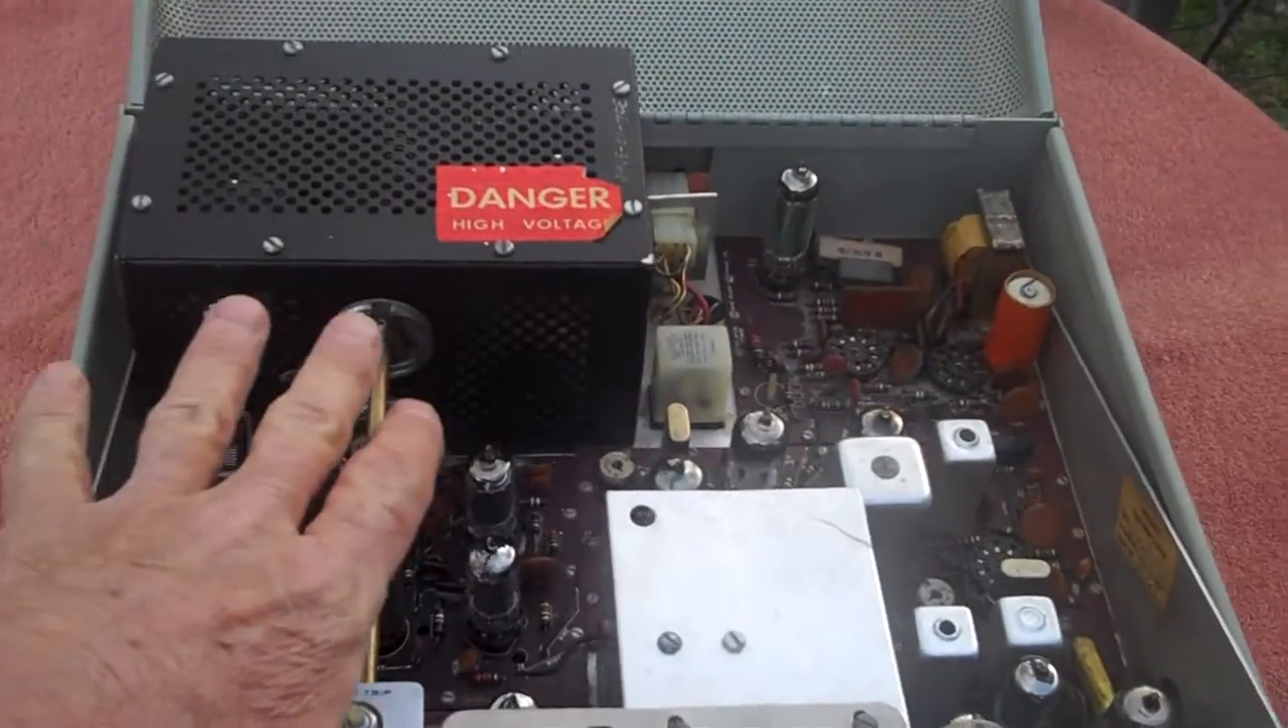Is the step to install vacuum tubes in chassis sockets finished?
No.